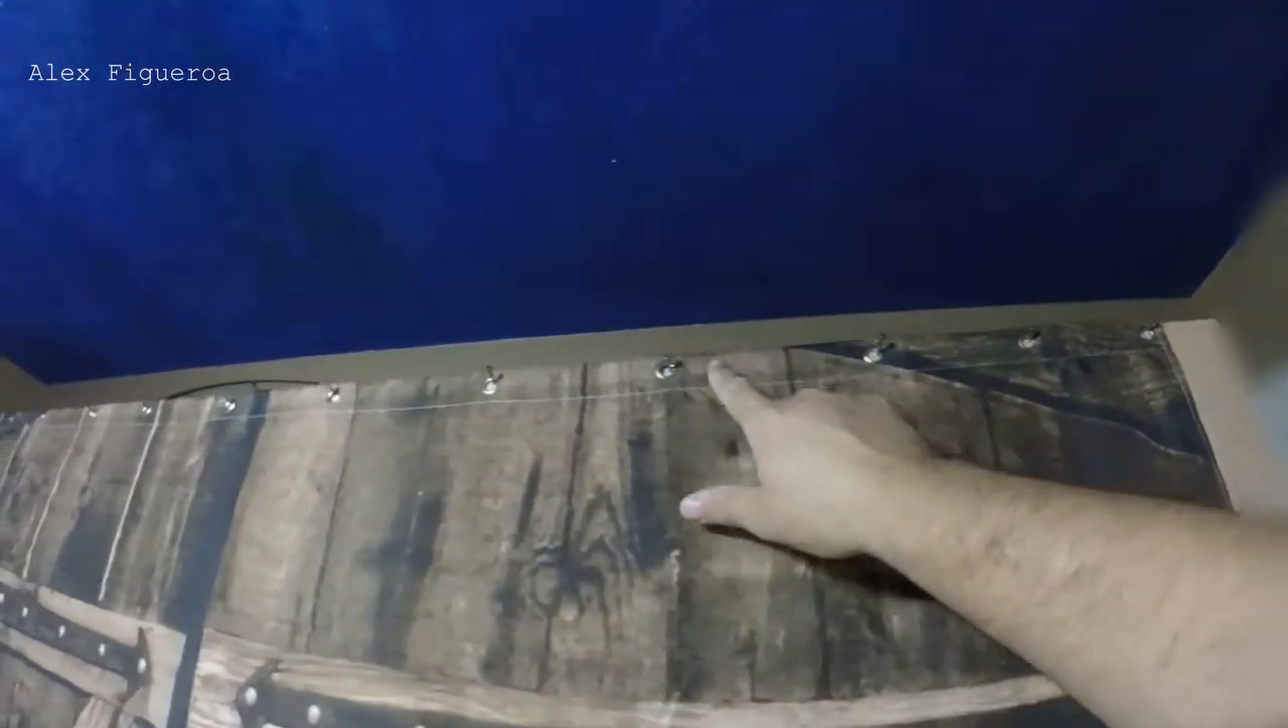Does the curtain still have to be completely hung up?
No.